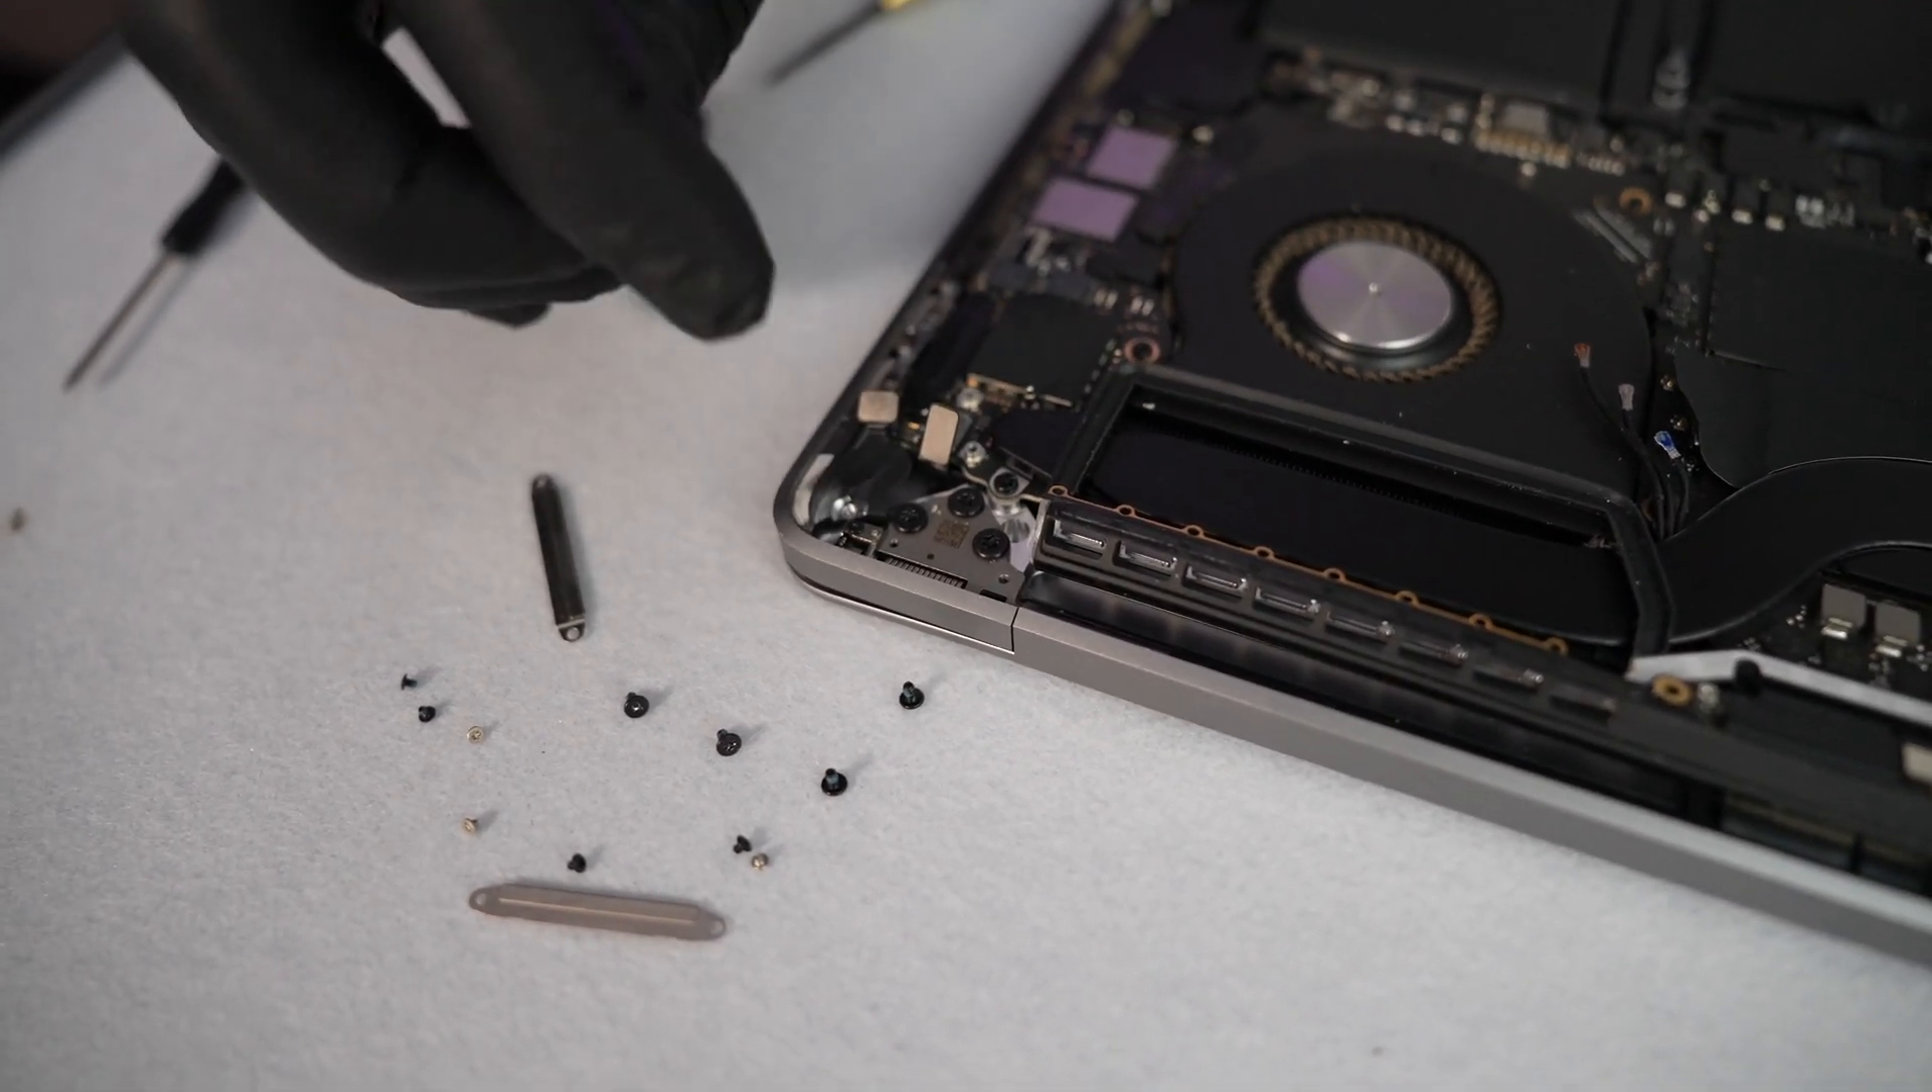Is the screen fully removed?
No.